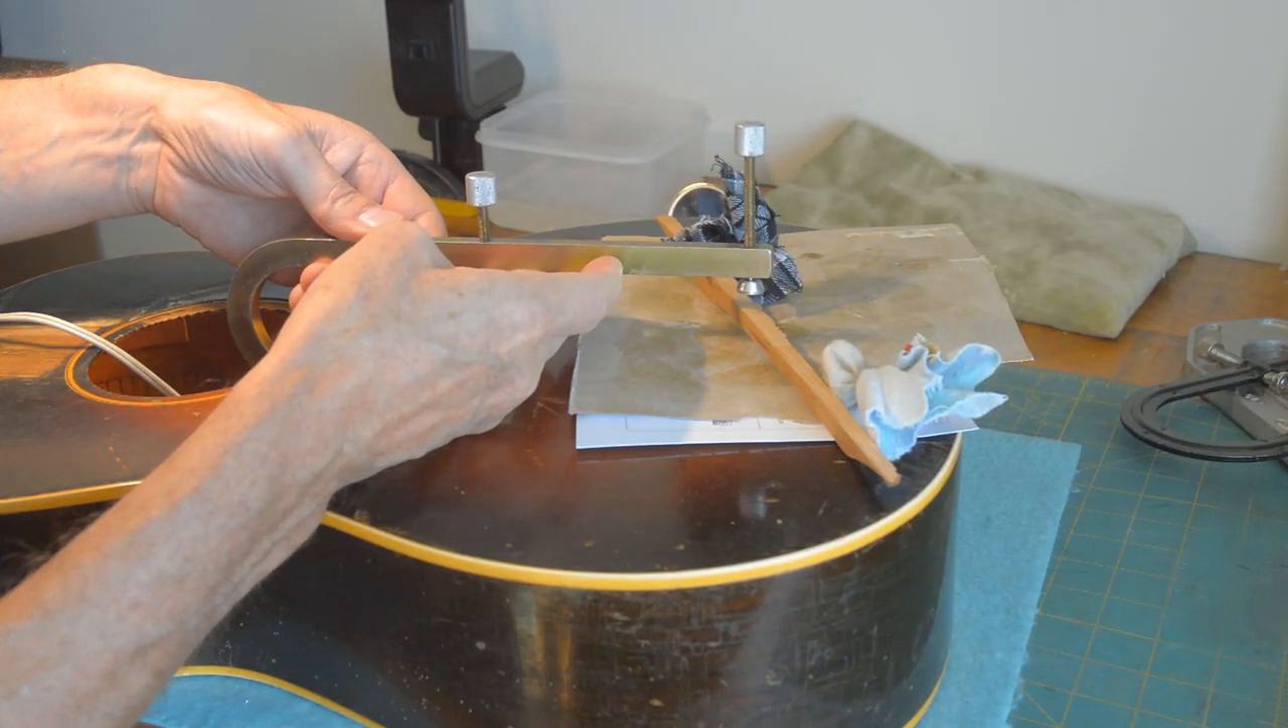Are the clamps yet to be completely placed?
Yes.